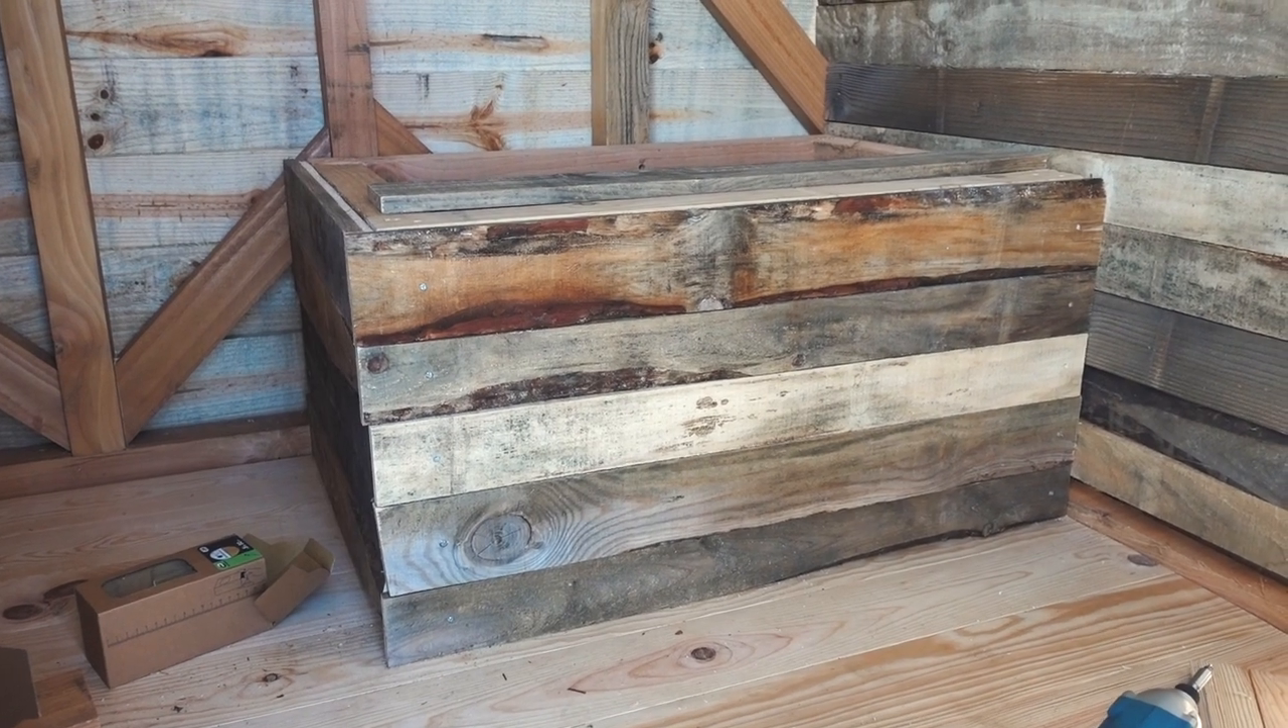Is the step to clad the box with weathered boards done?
Yes.